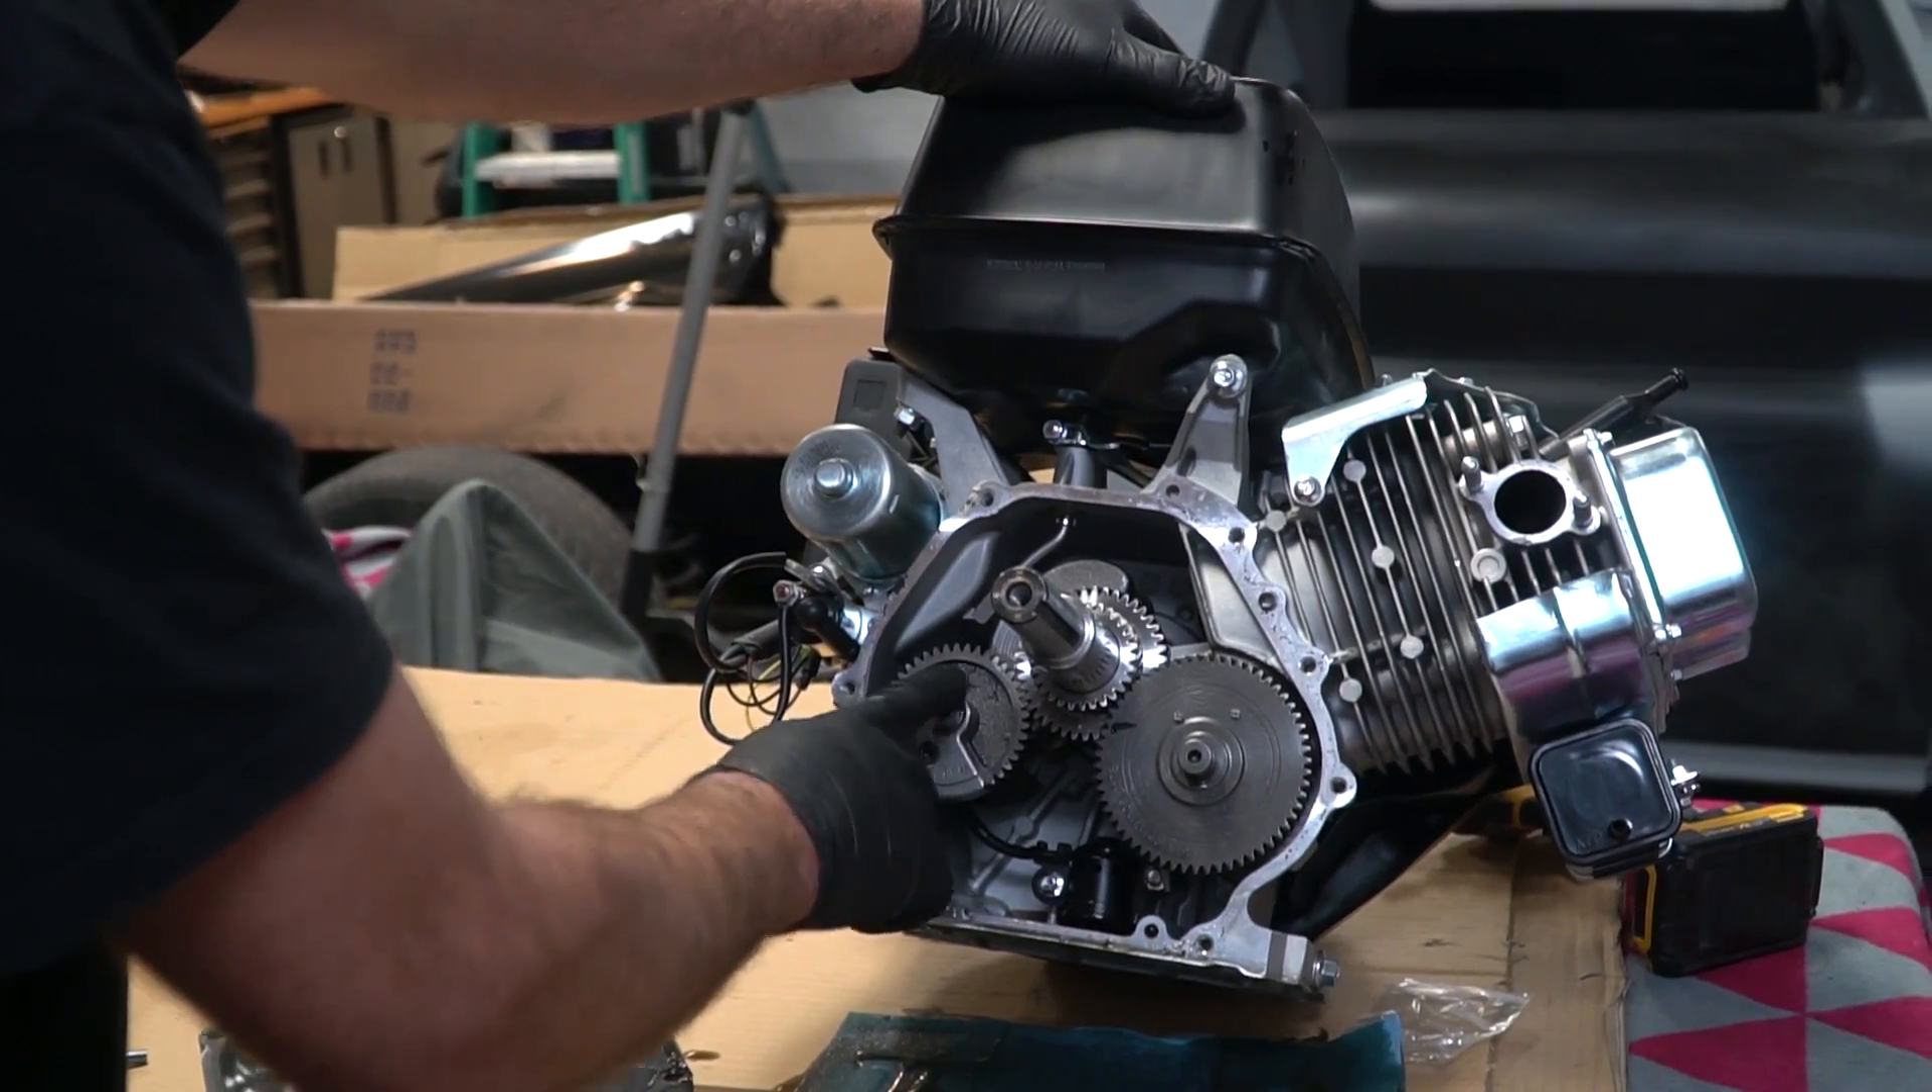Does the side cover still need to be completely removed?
No.